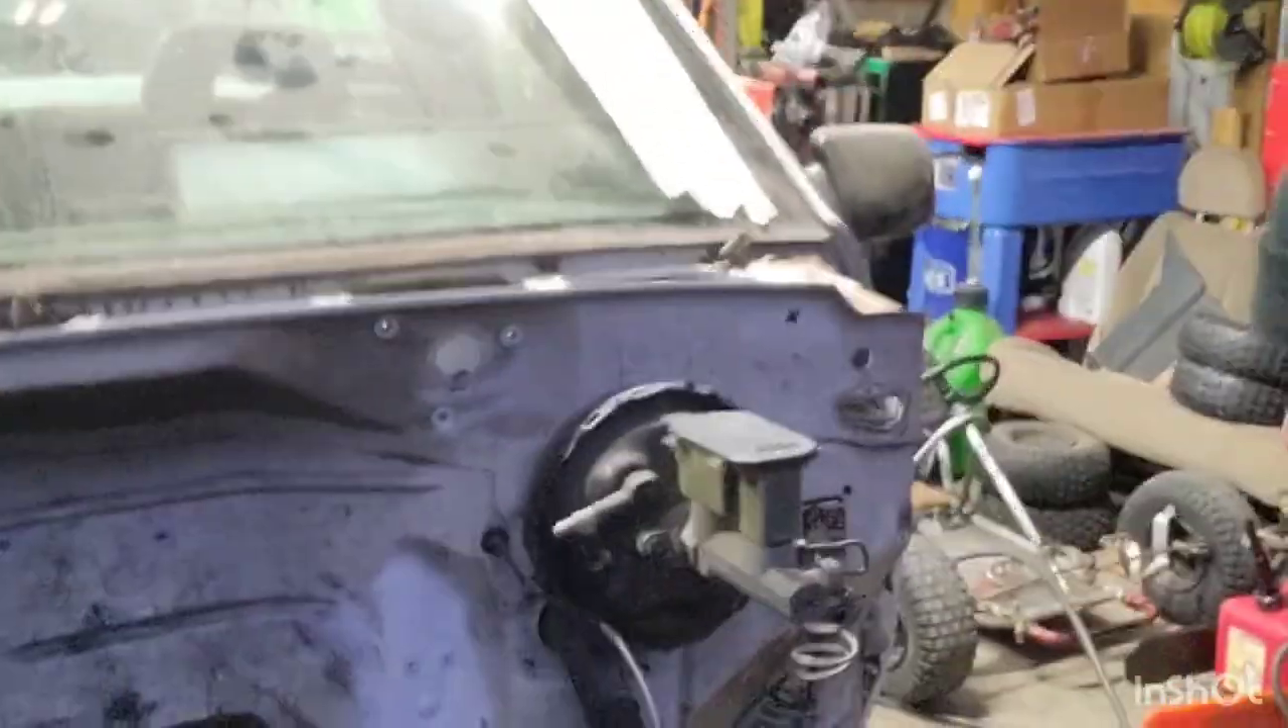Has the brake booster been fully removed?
No.